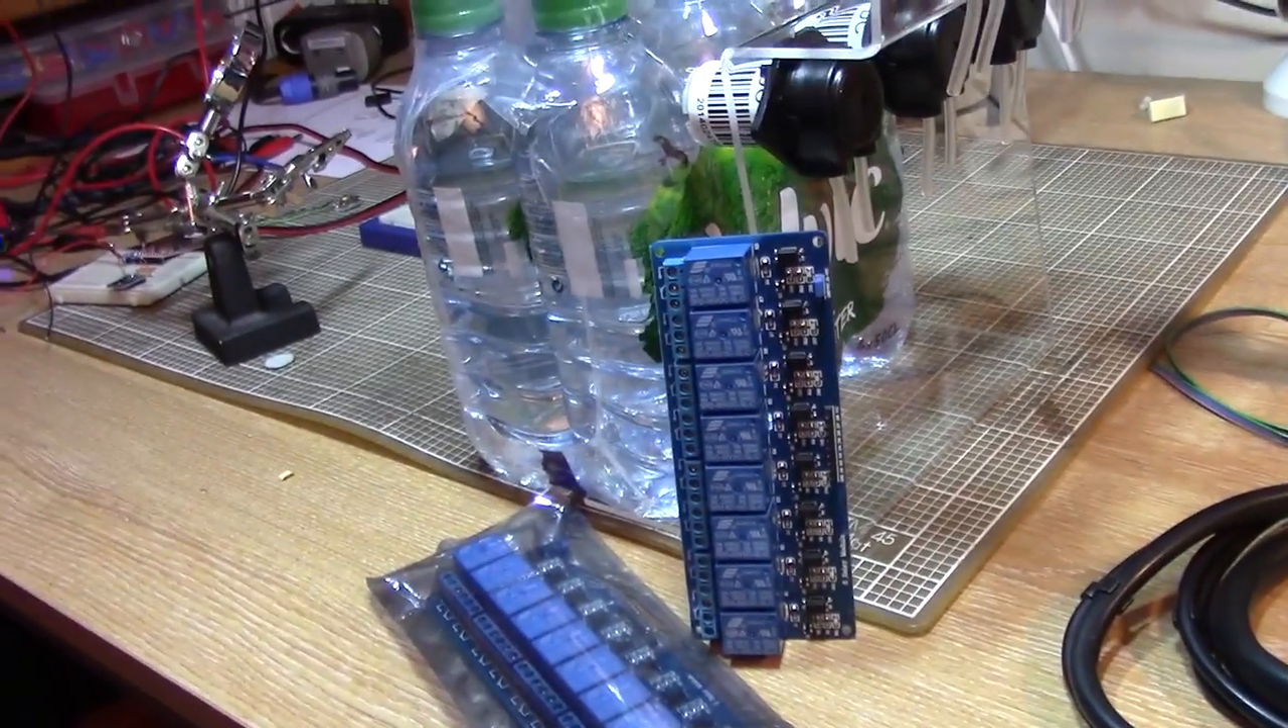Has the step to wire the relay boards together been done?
No.